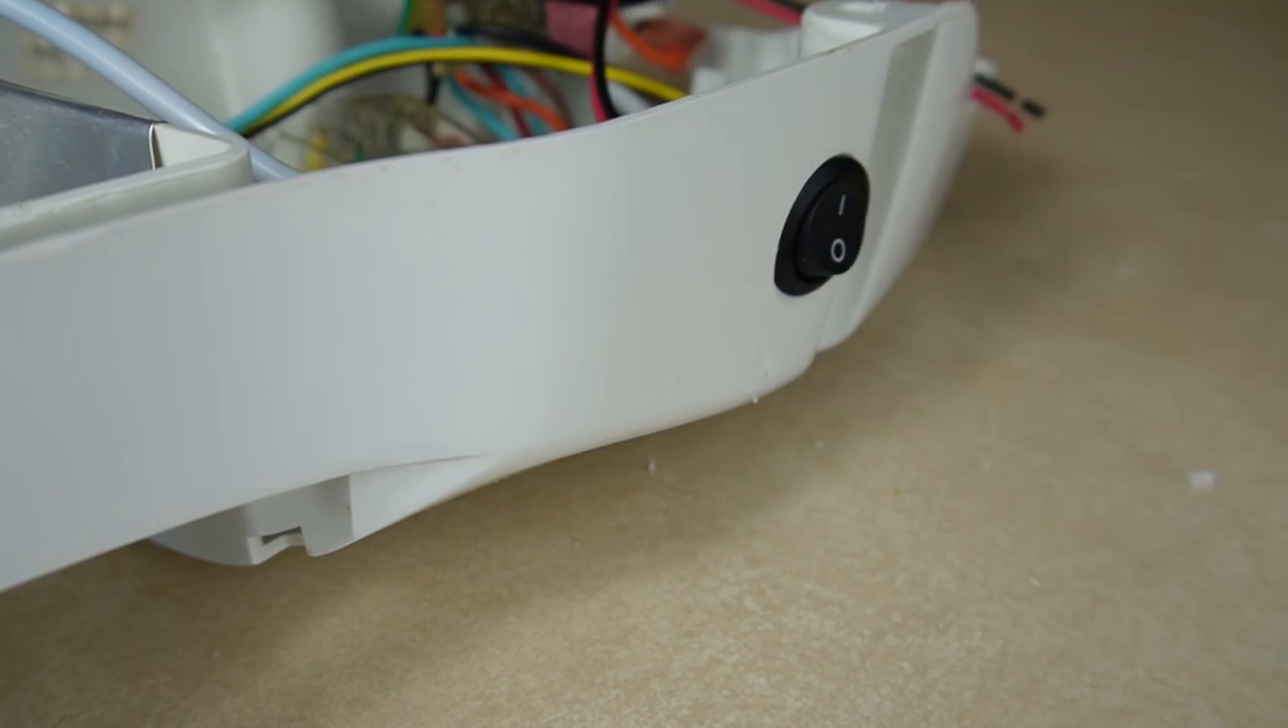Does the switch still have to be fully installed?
No.